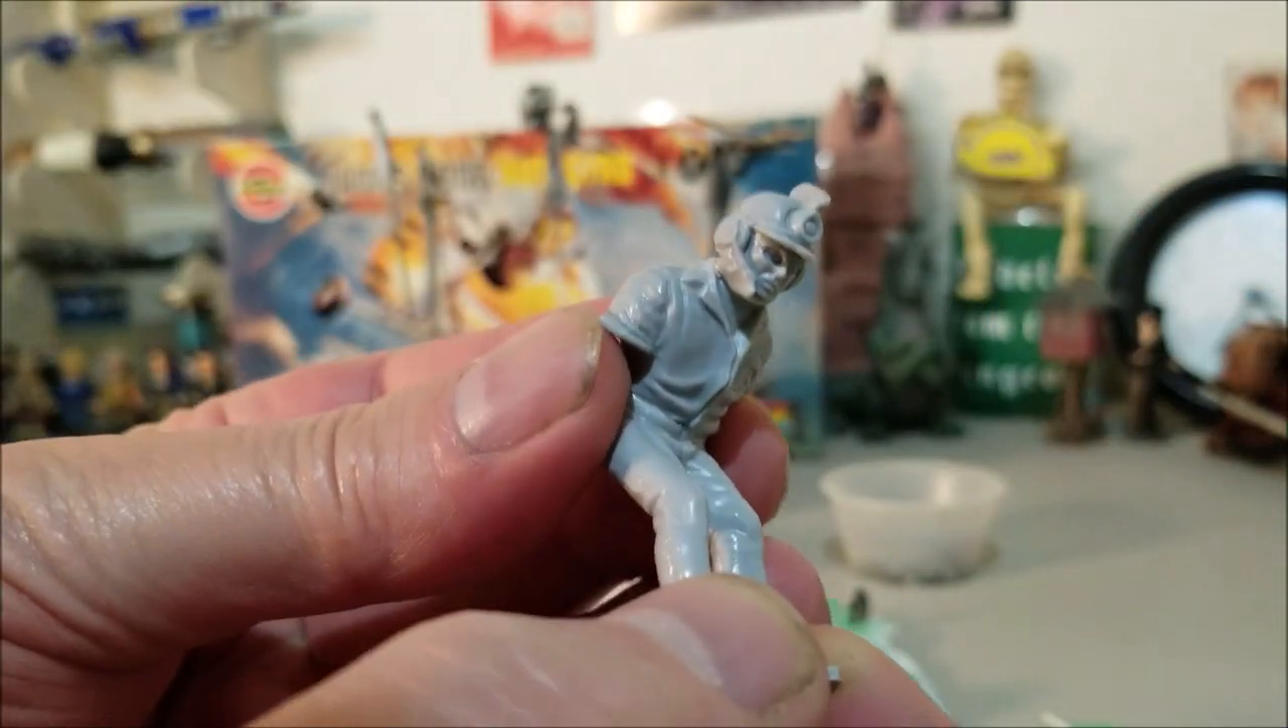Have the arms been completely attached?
No.